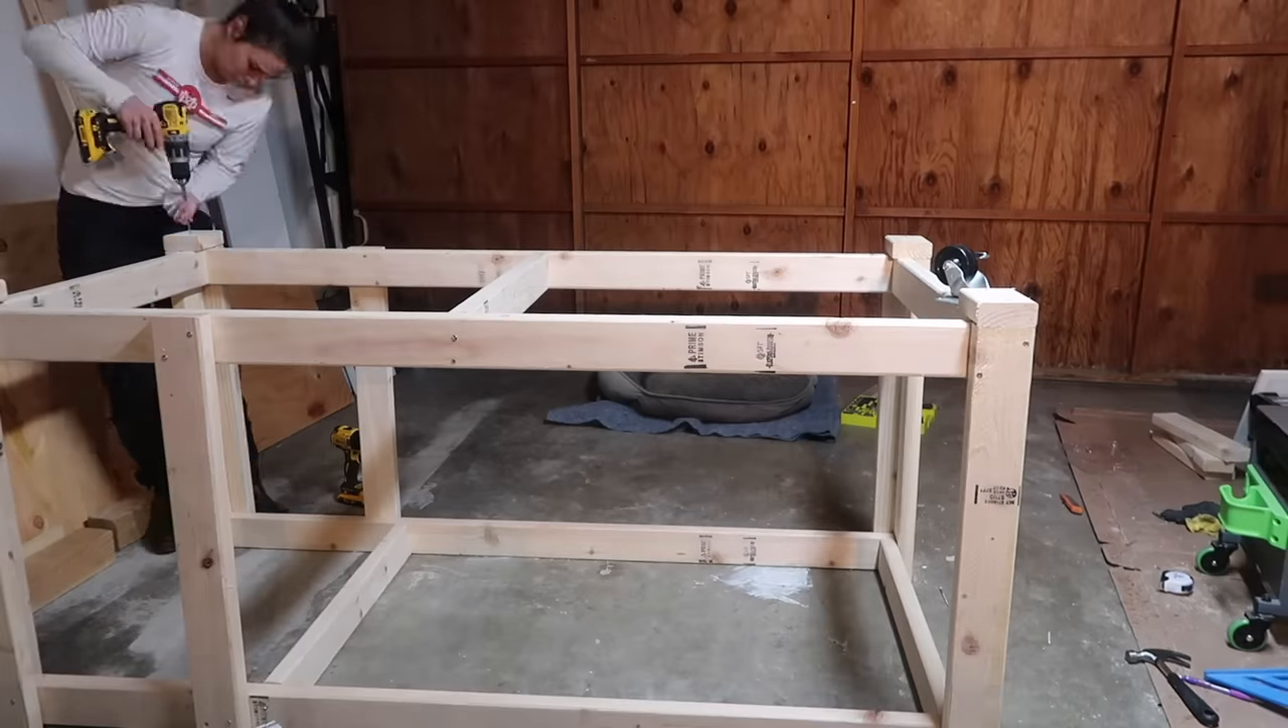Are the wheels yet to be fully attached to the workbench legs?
Yes.